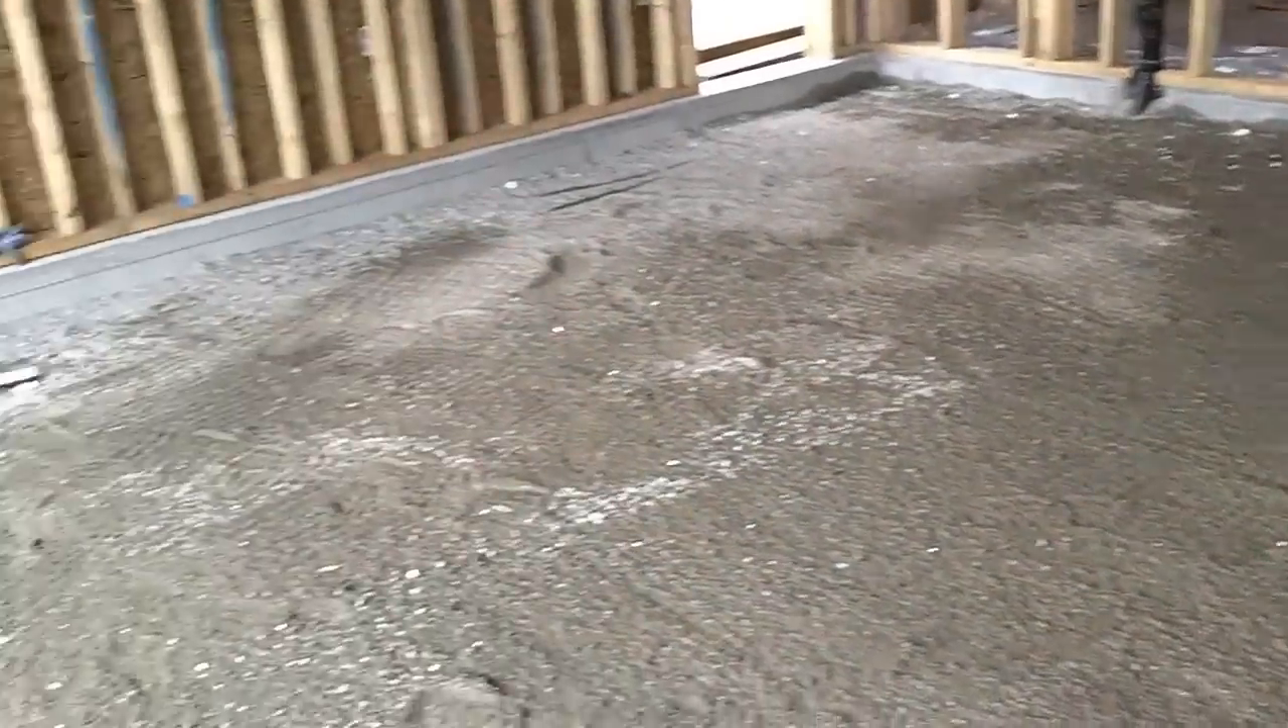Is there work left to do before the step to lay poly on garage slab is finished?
Yes.